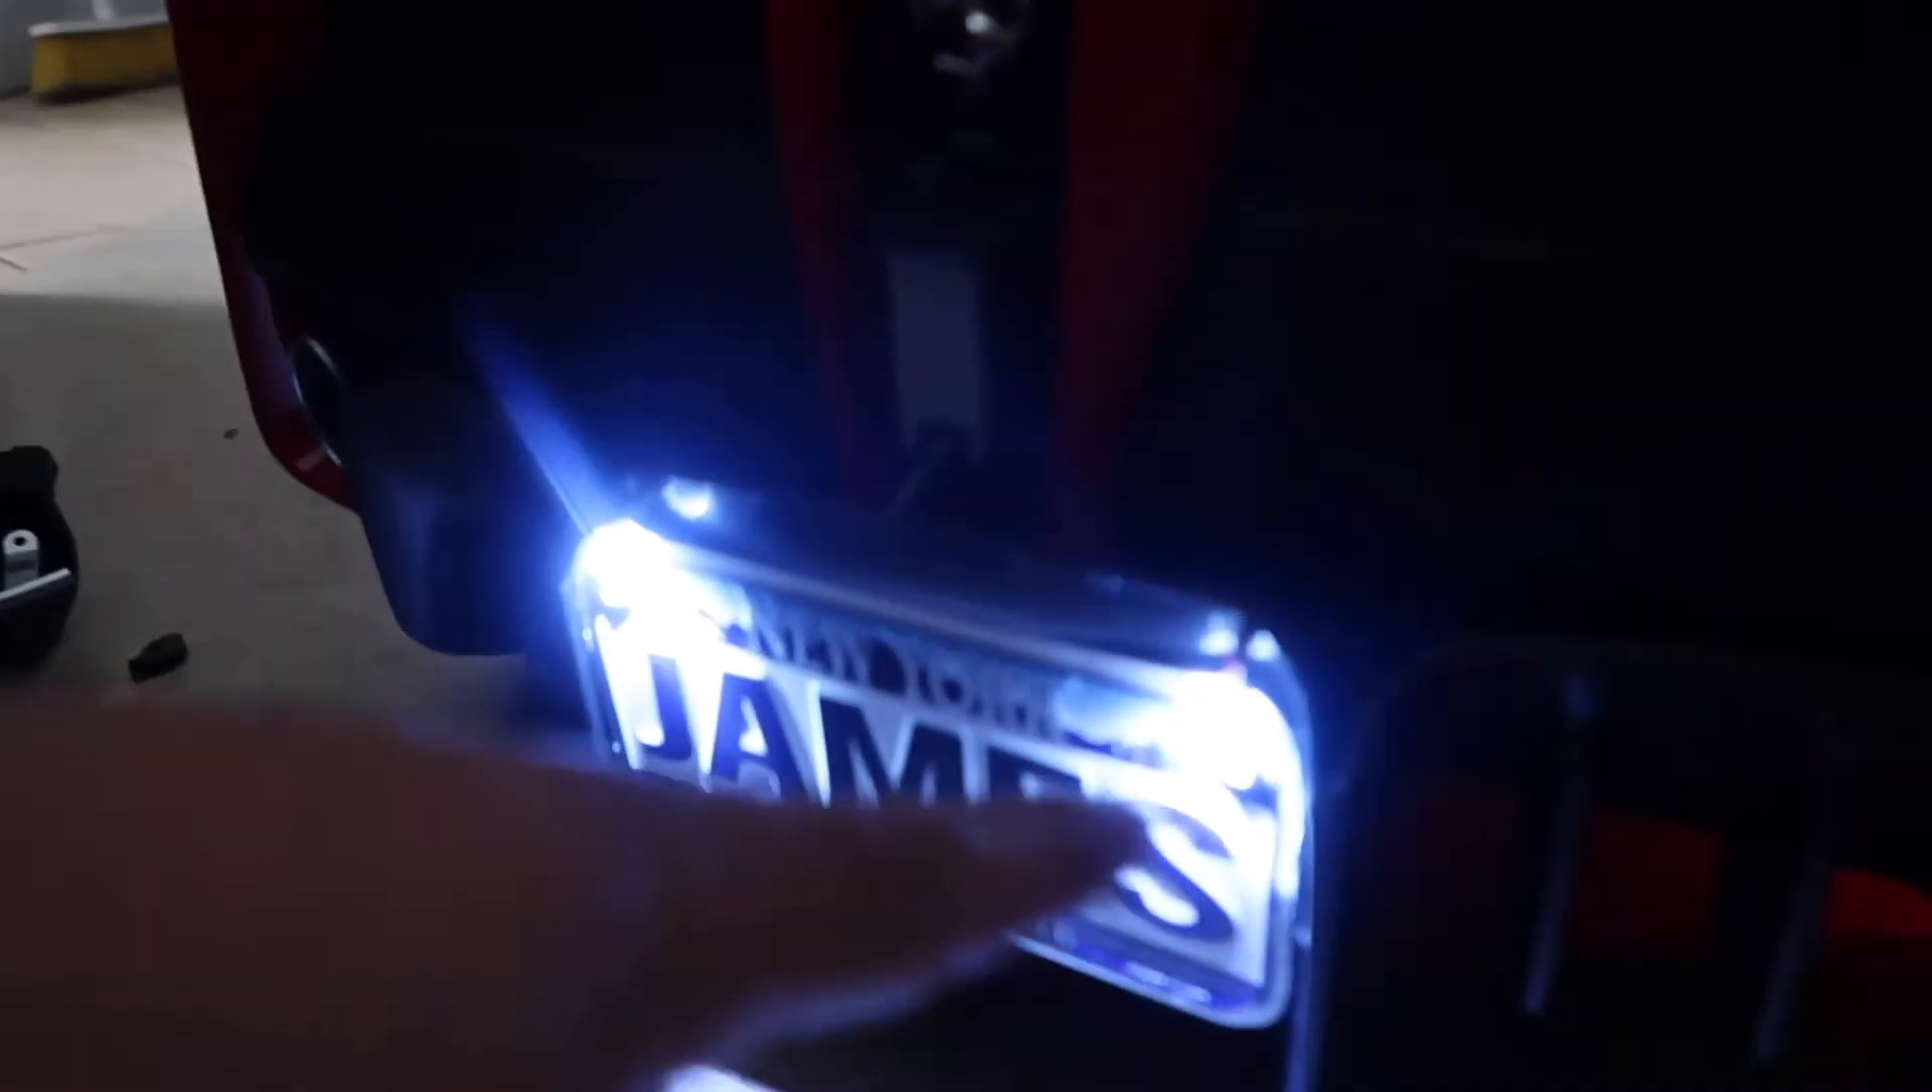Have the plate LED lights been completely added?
Yes.